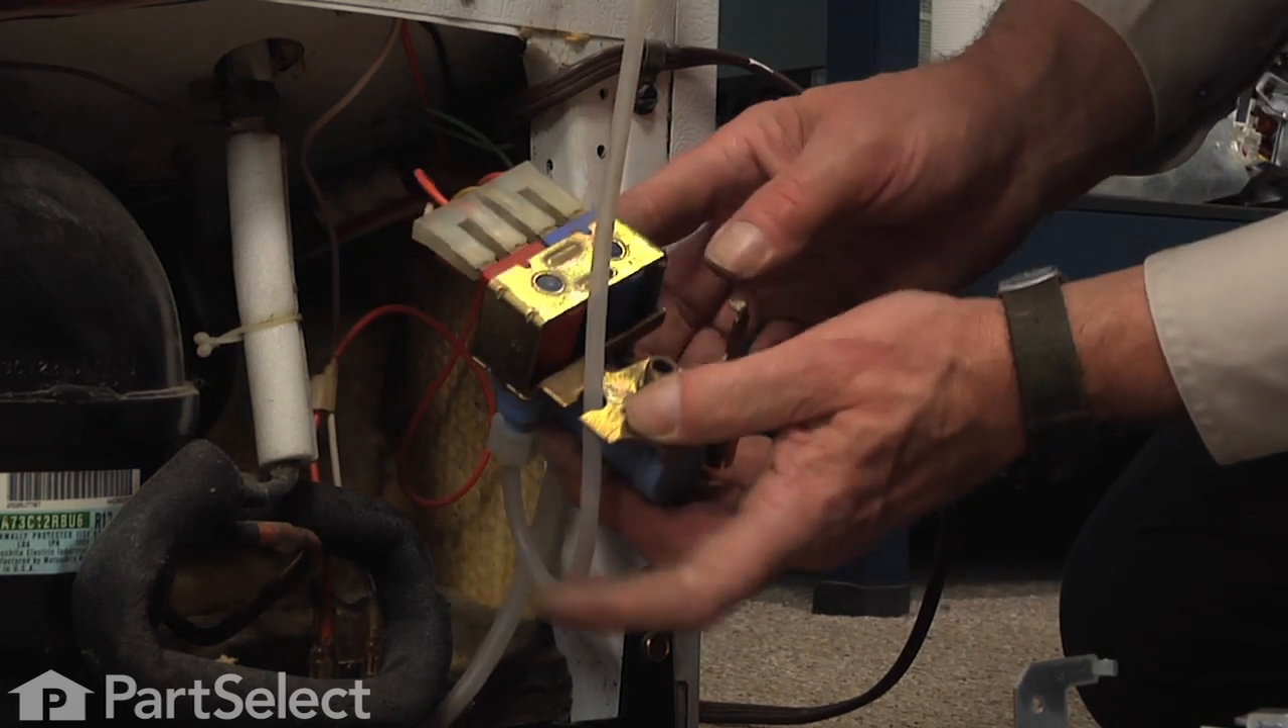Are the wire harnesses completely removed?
No.